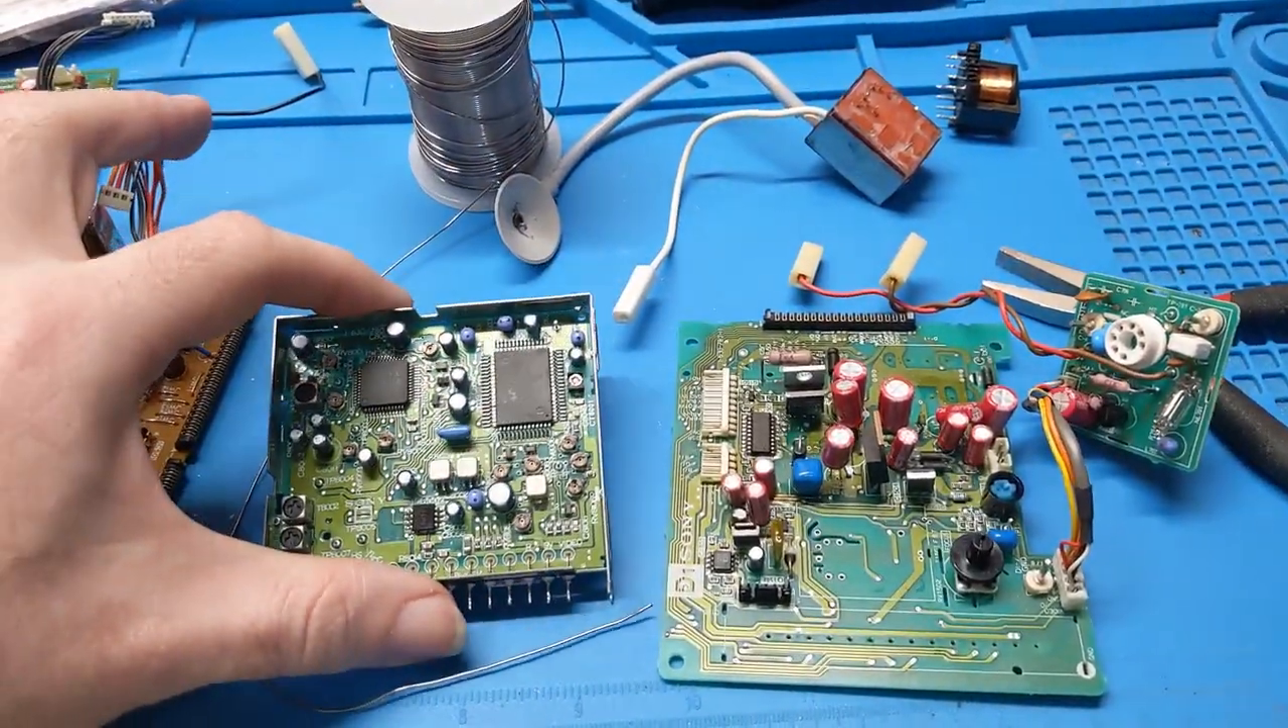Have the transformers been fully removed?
Yes.